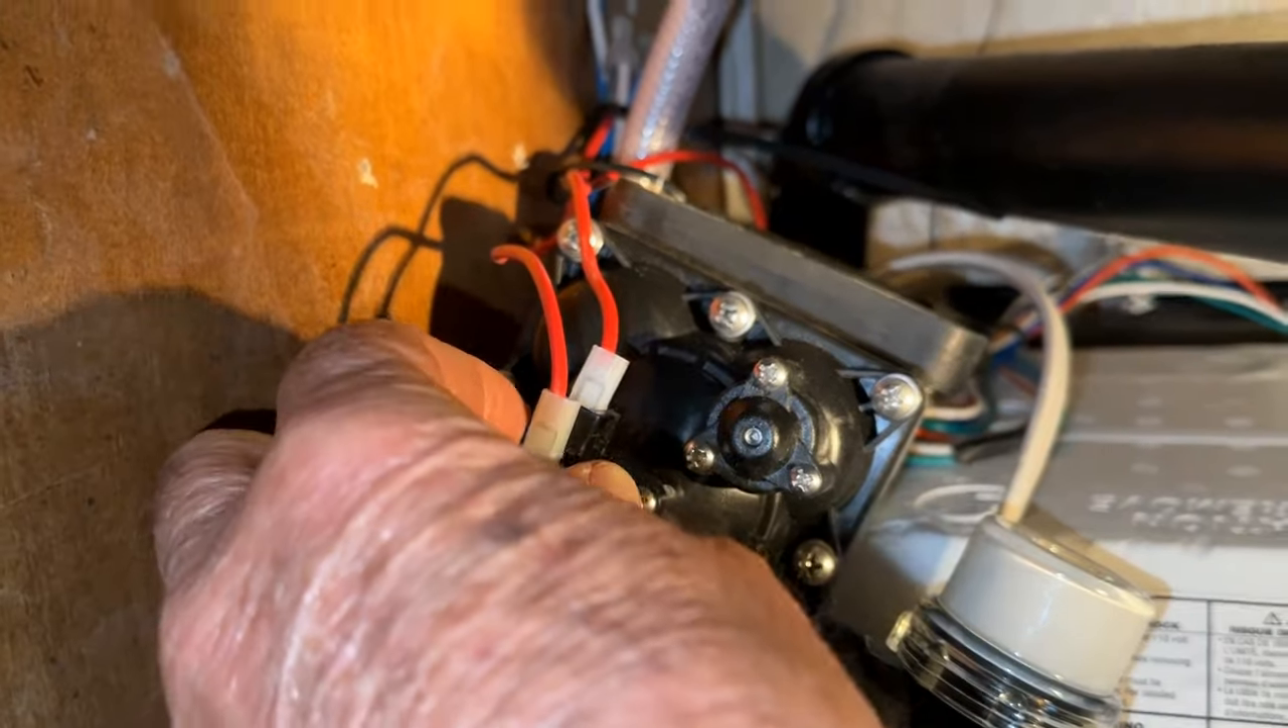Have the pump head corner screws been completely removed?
No.